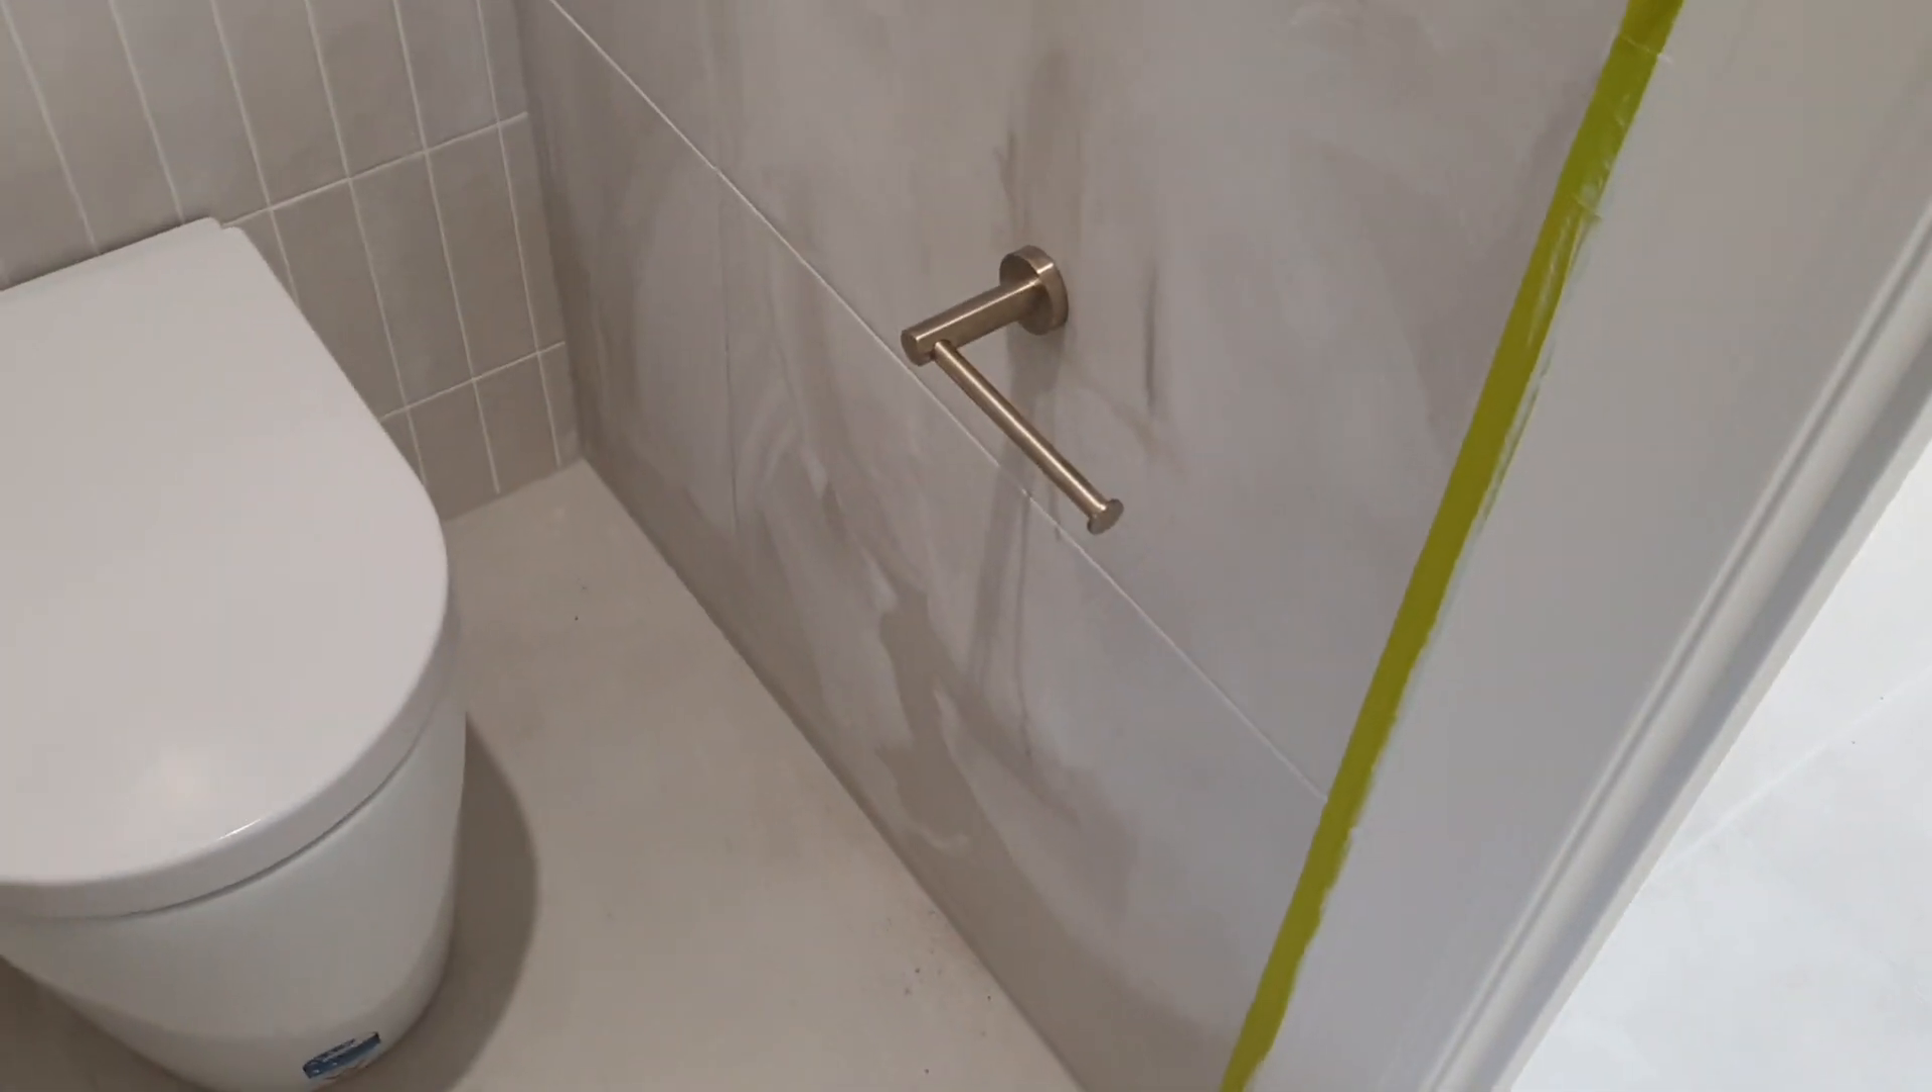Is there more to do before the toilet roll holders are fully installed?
No.